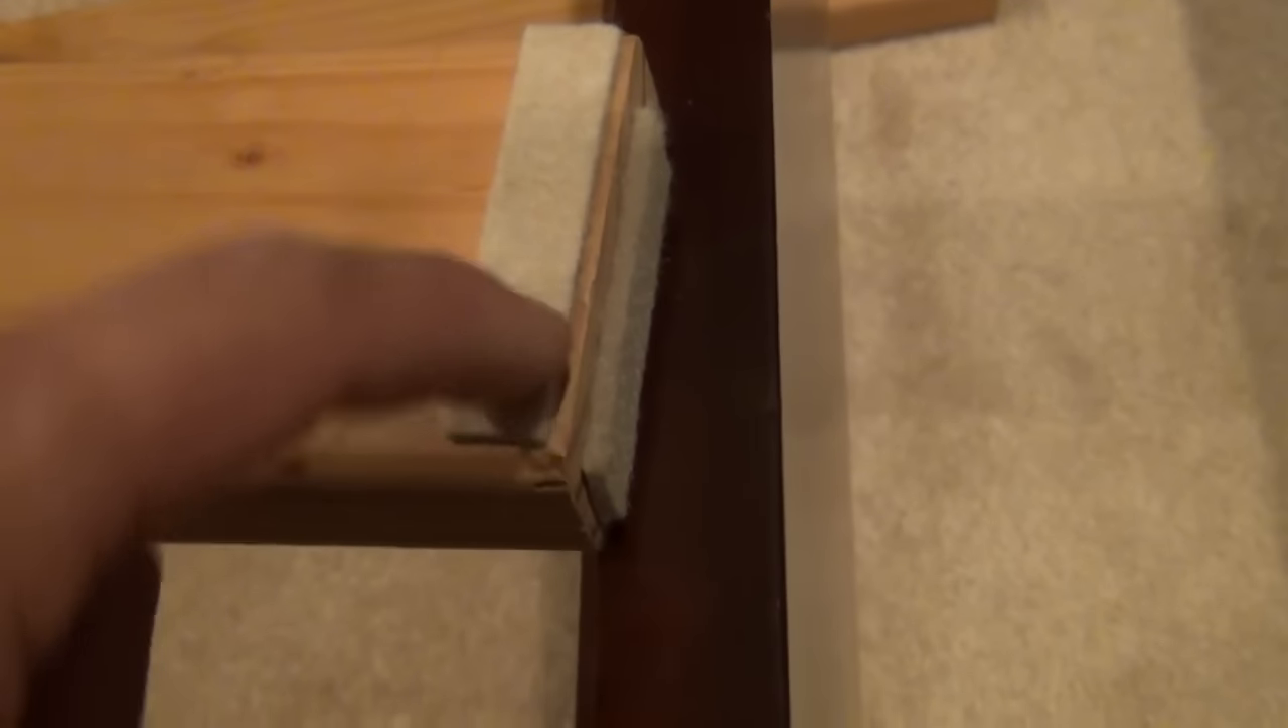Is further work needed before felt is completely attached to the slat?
No.